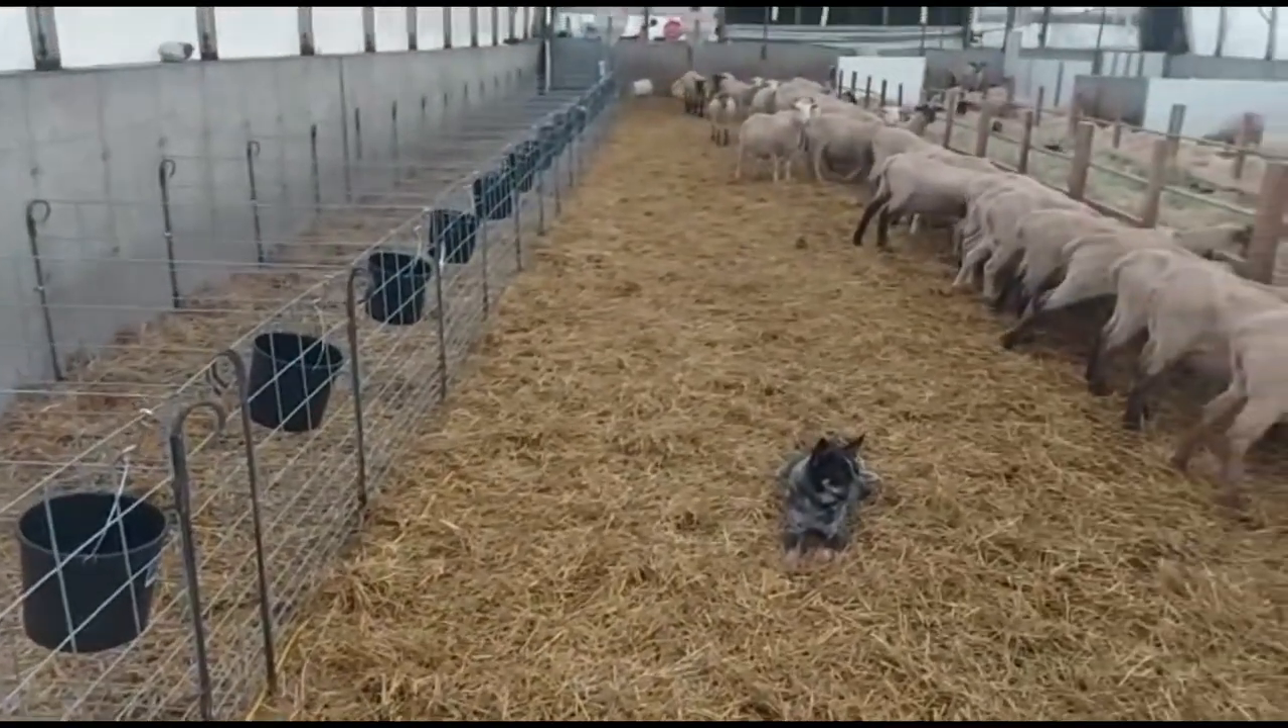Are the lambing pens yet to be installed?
No.